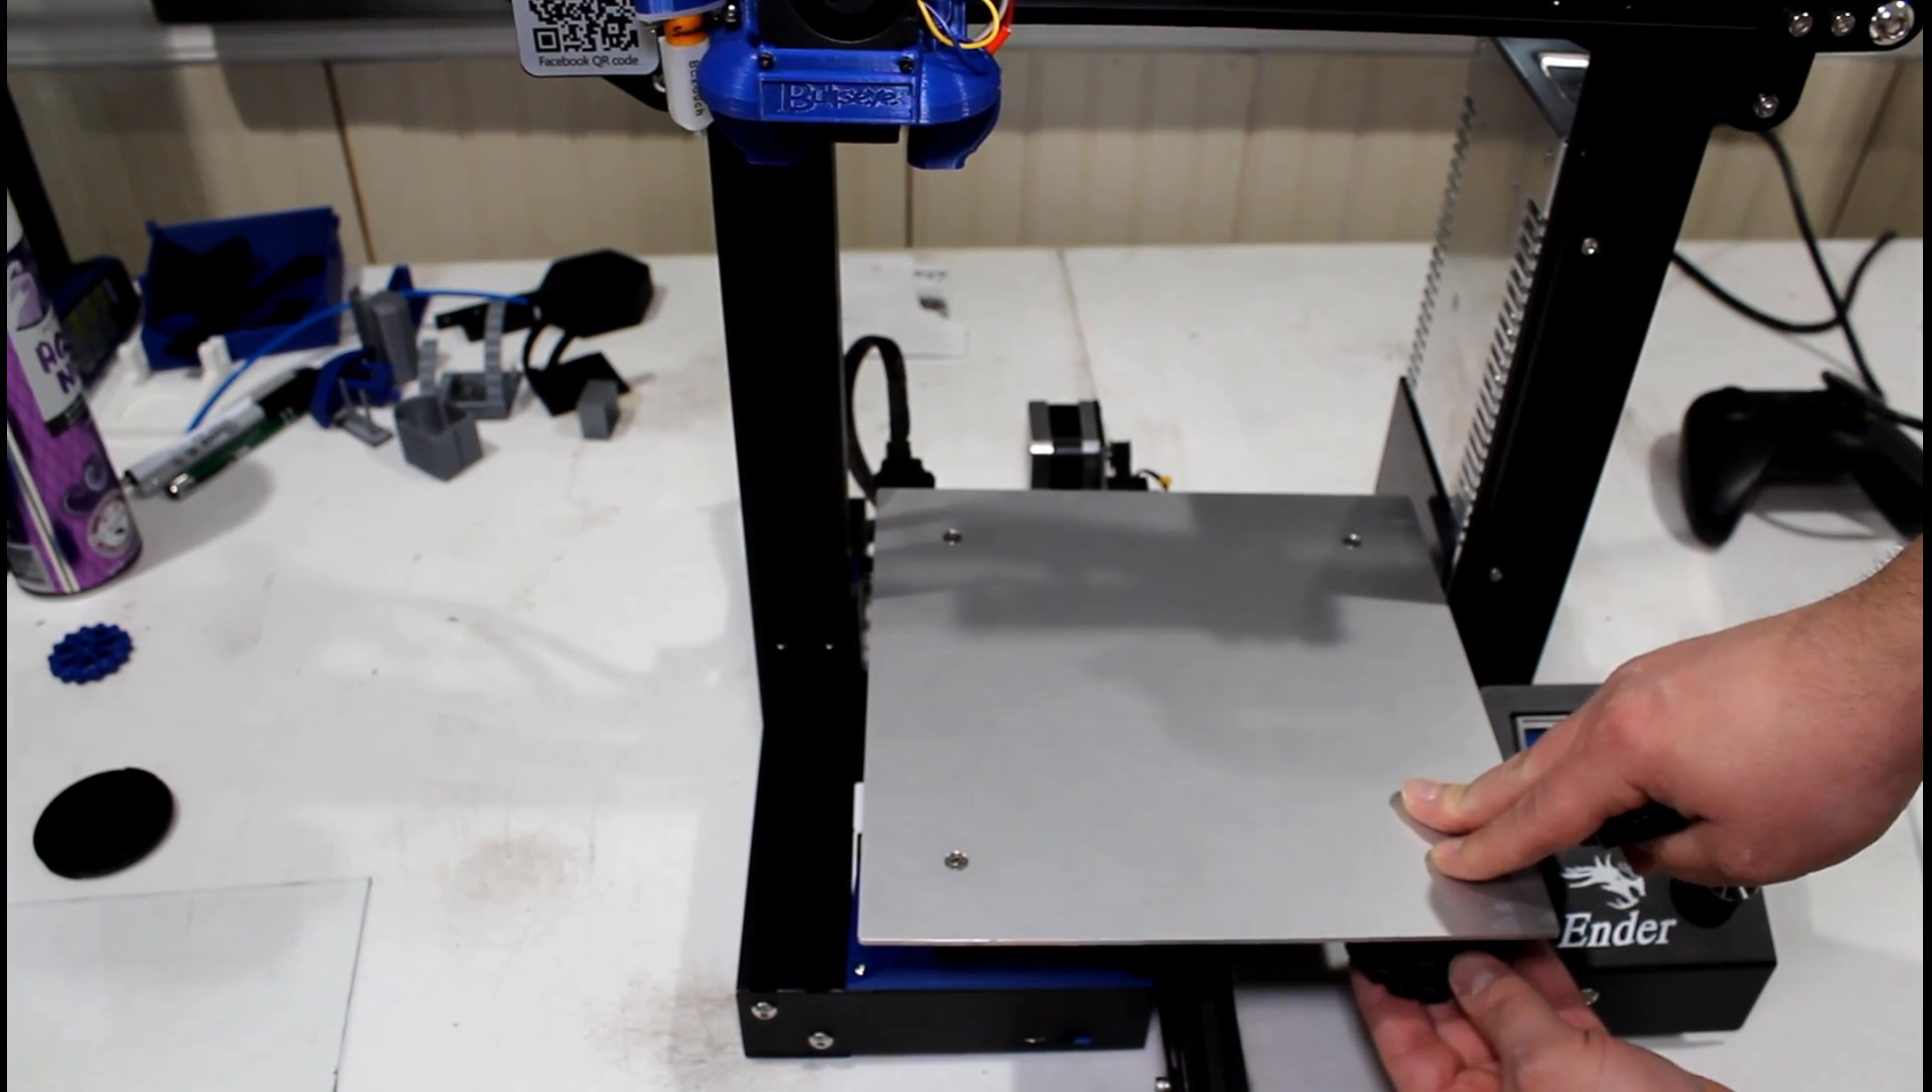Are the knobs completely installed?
No.